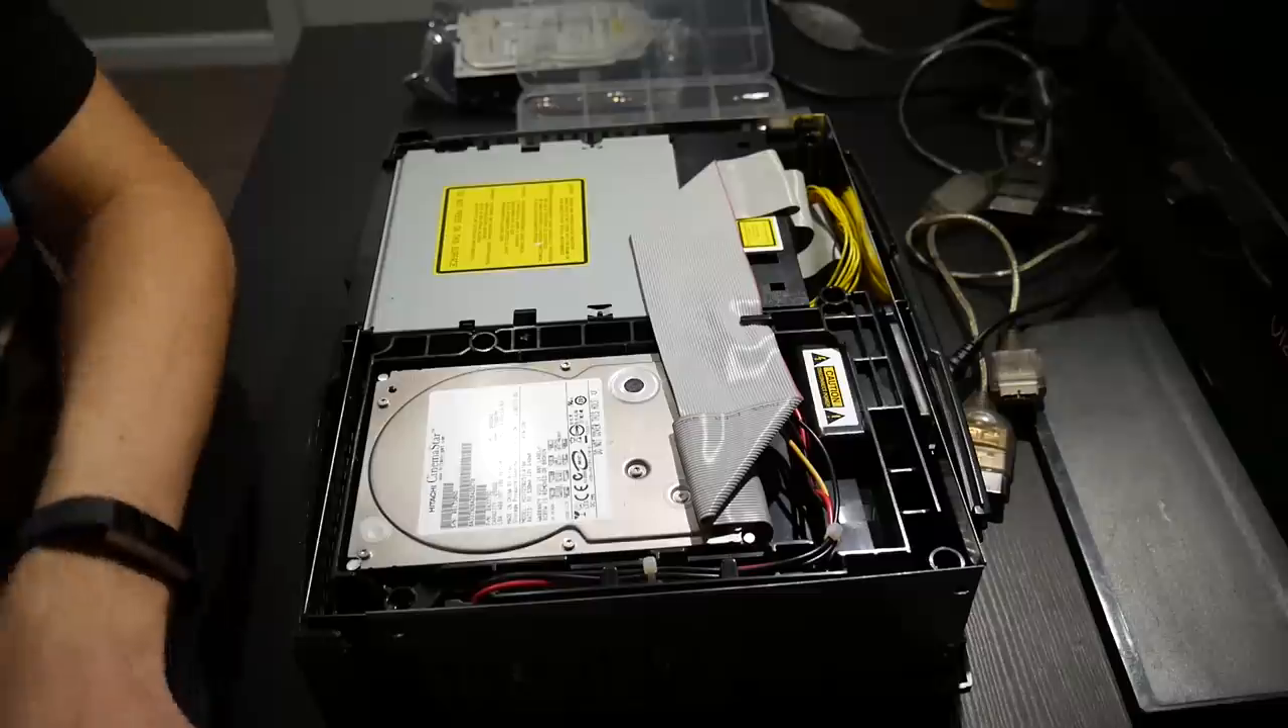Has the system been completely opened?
Yes.